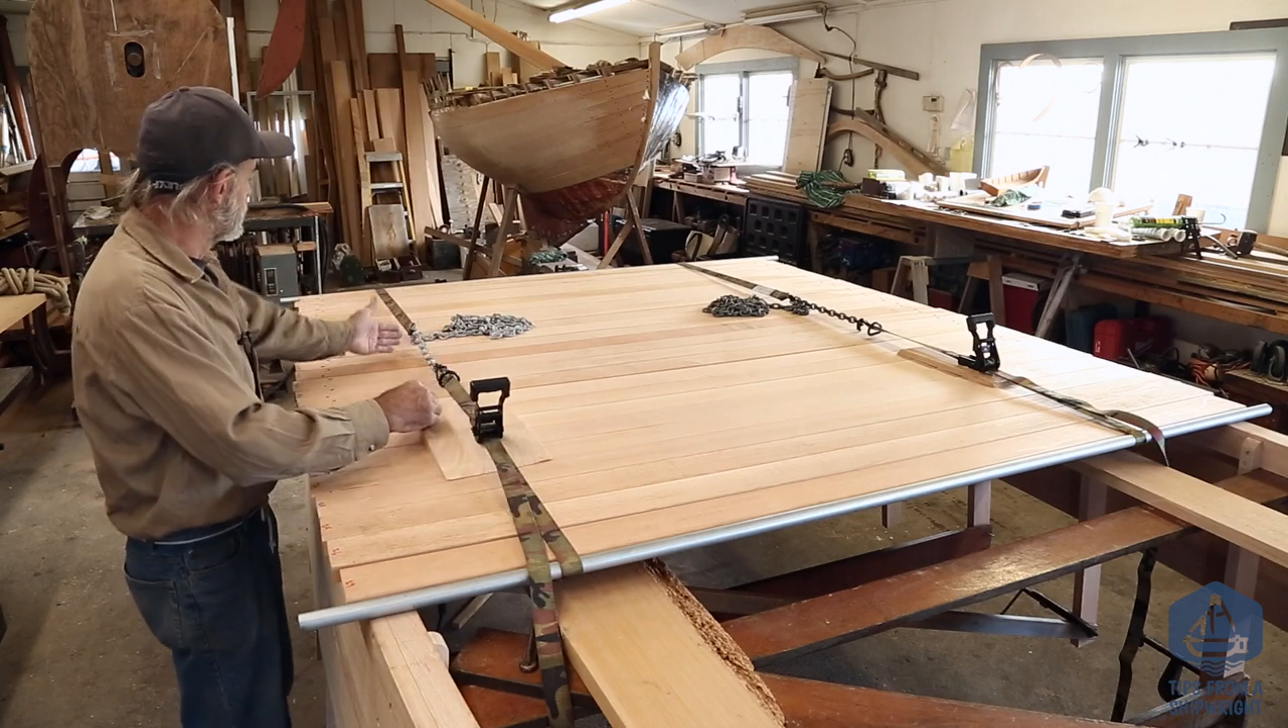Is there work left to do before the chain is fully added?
No.